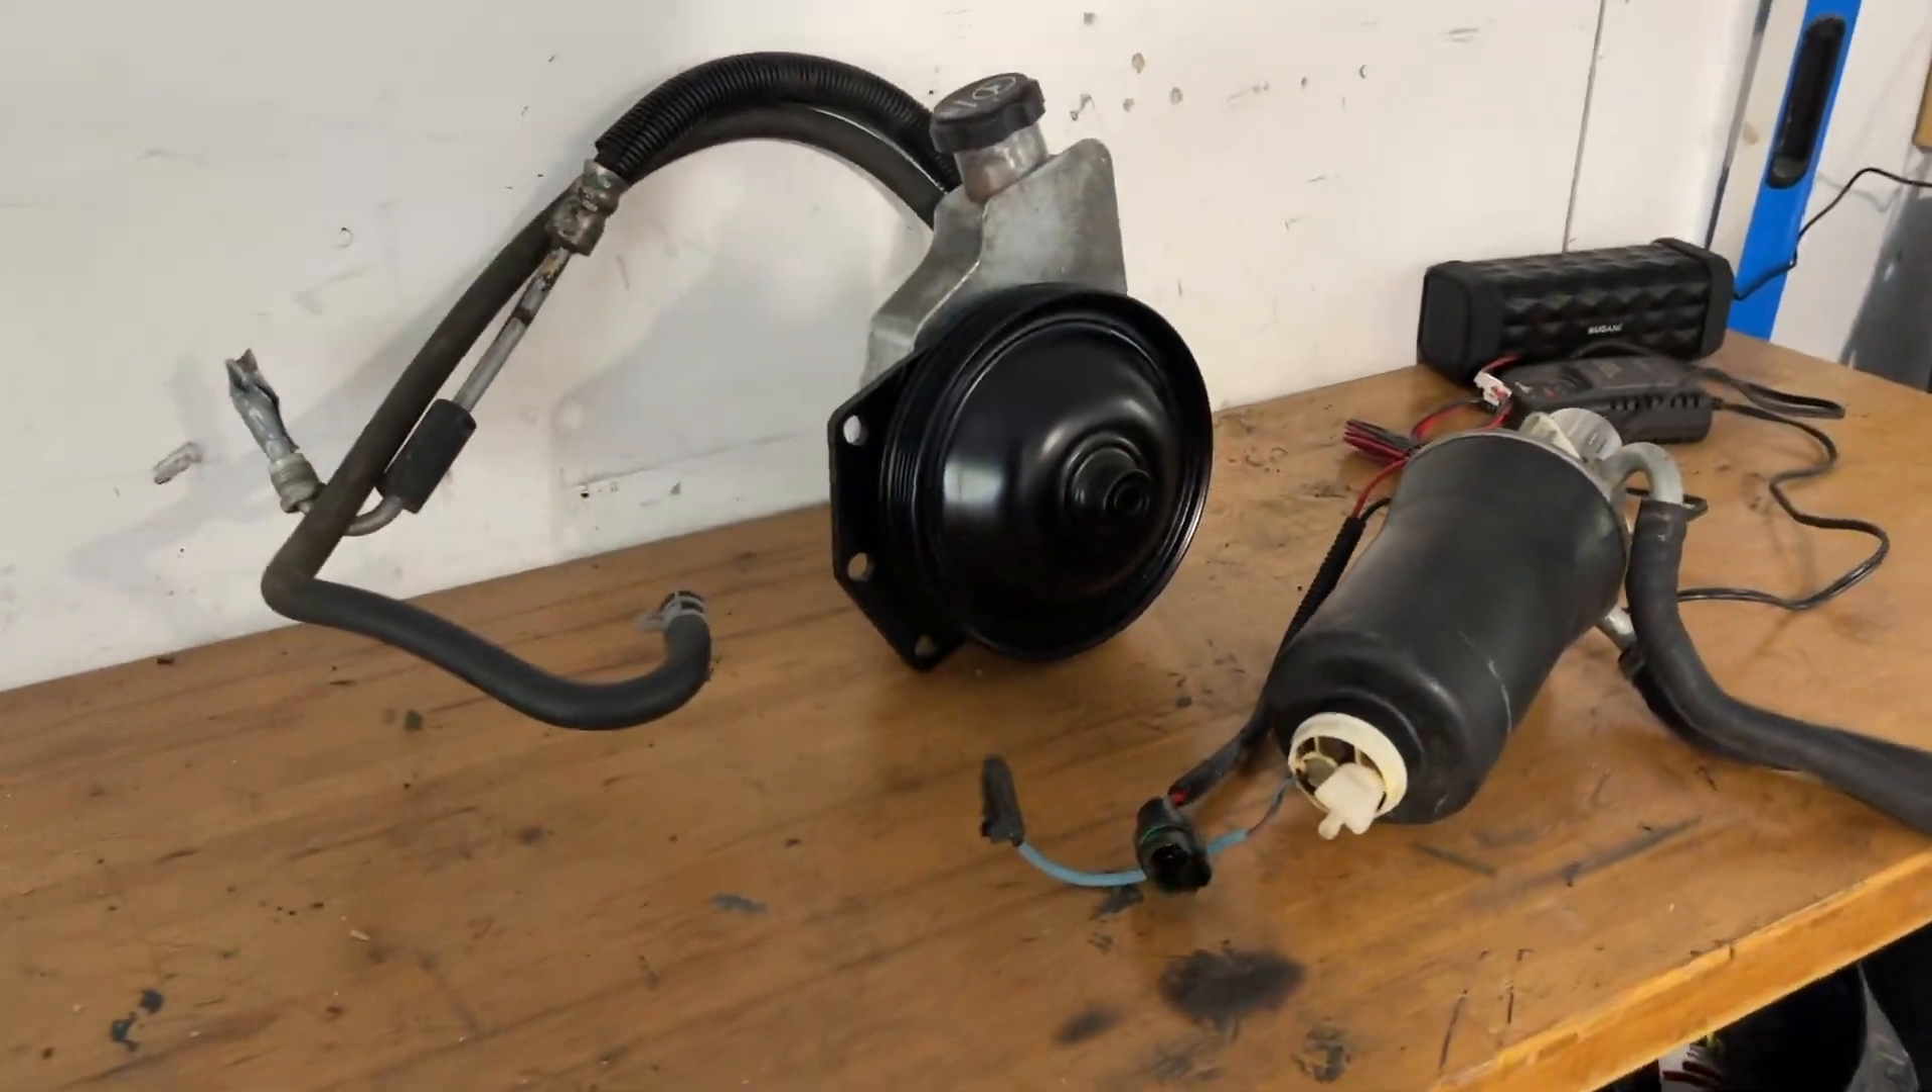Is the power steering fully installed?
No.